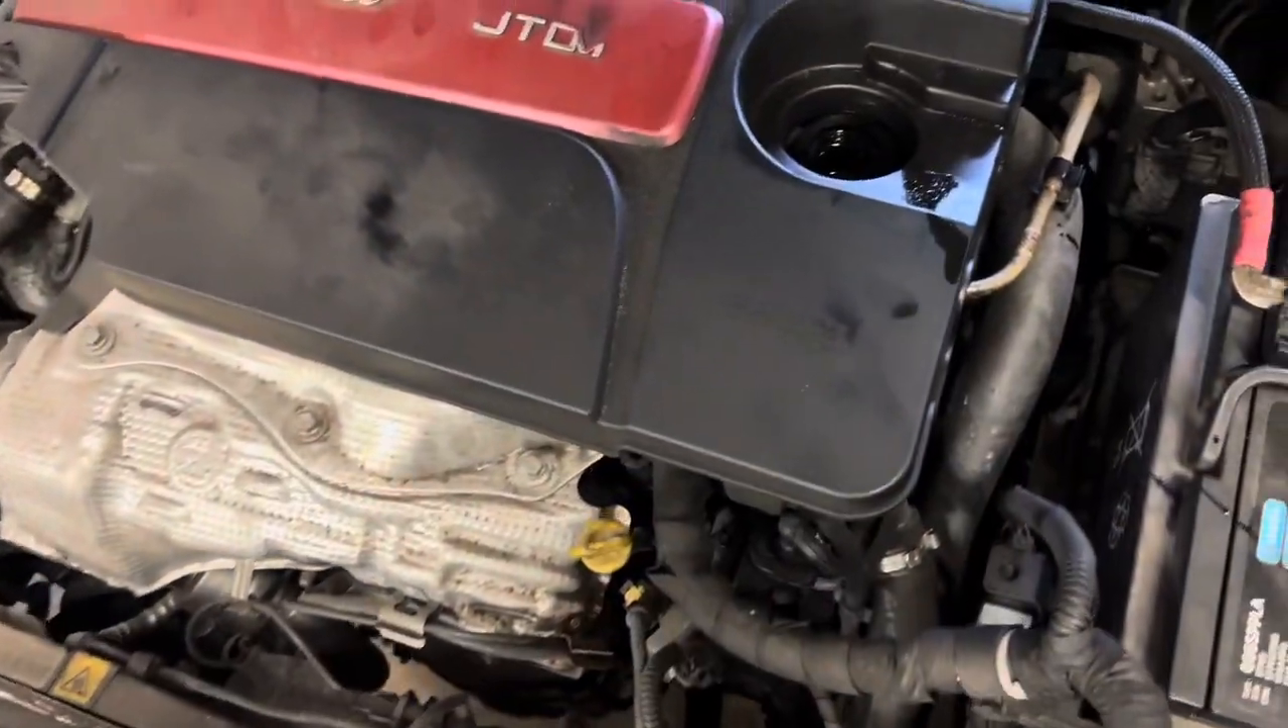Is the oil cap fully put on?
No.